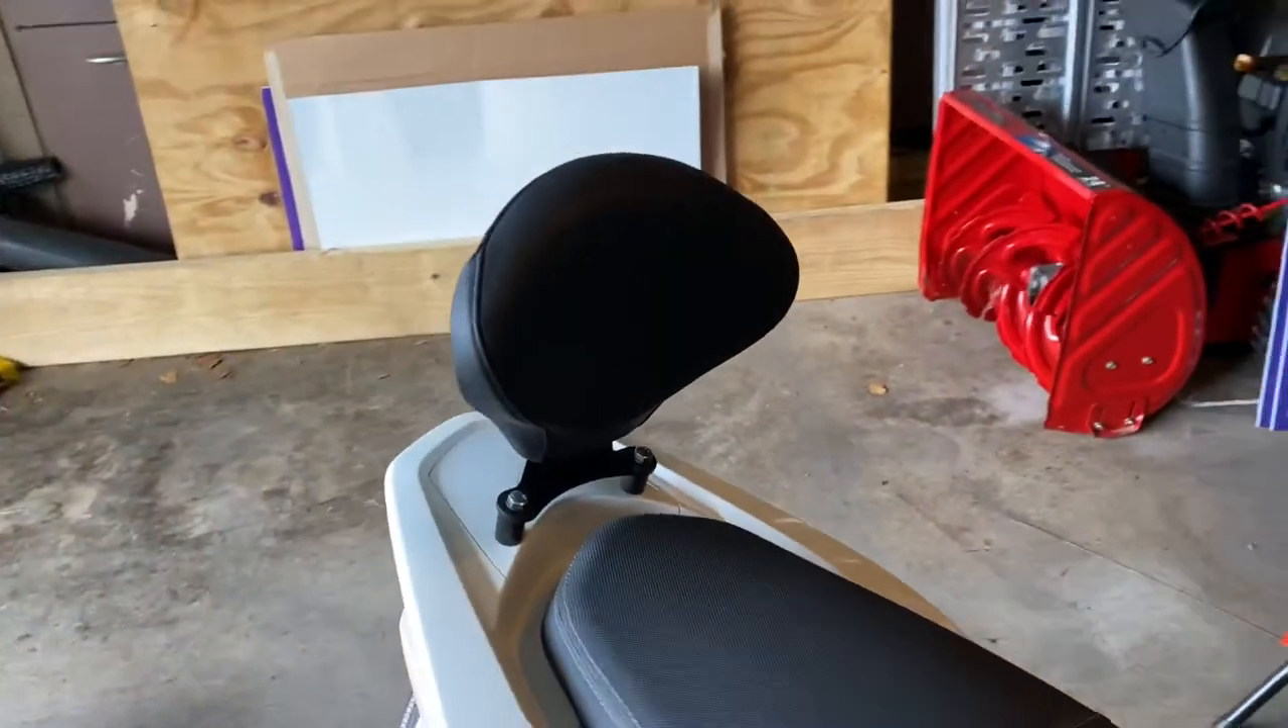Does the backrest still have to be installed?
No.